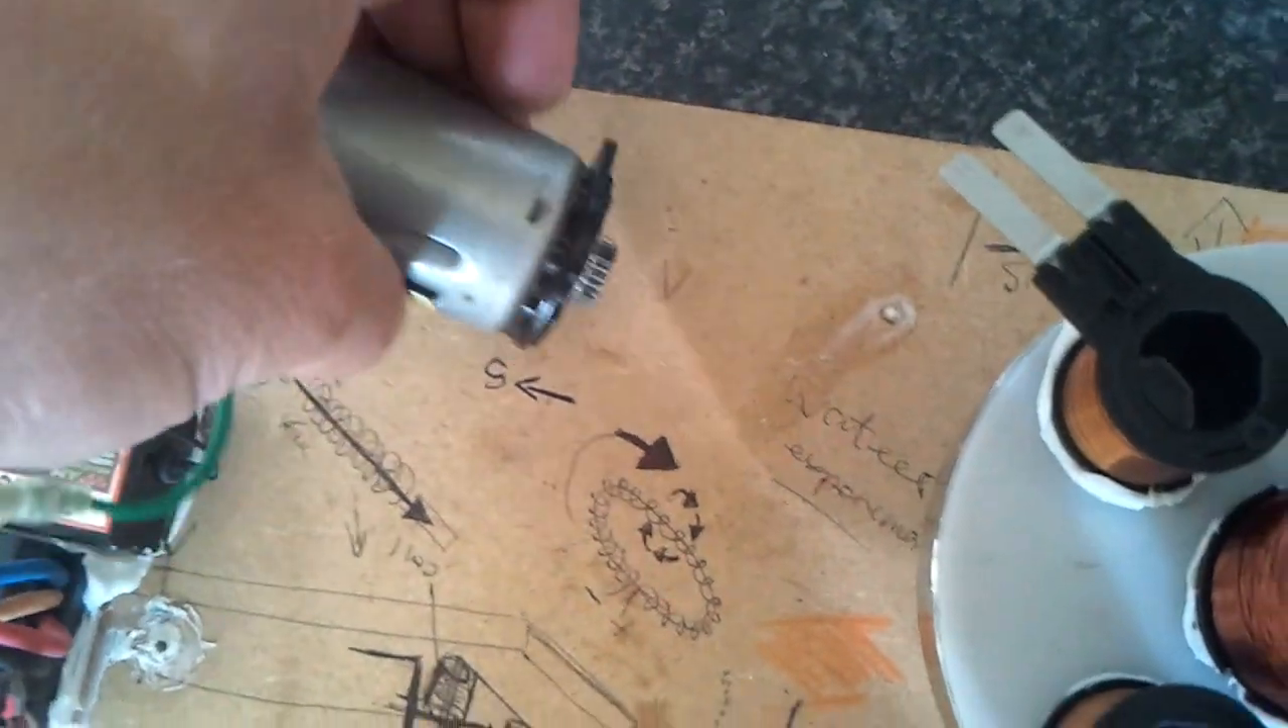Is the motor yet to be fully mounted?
Yes.